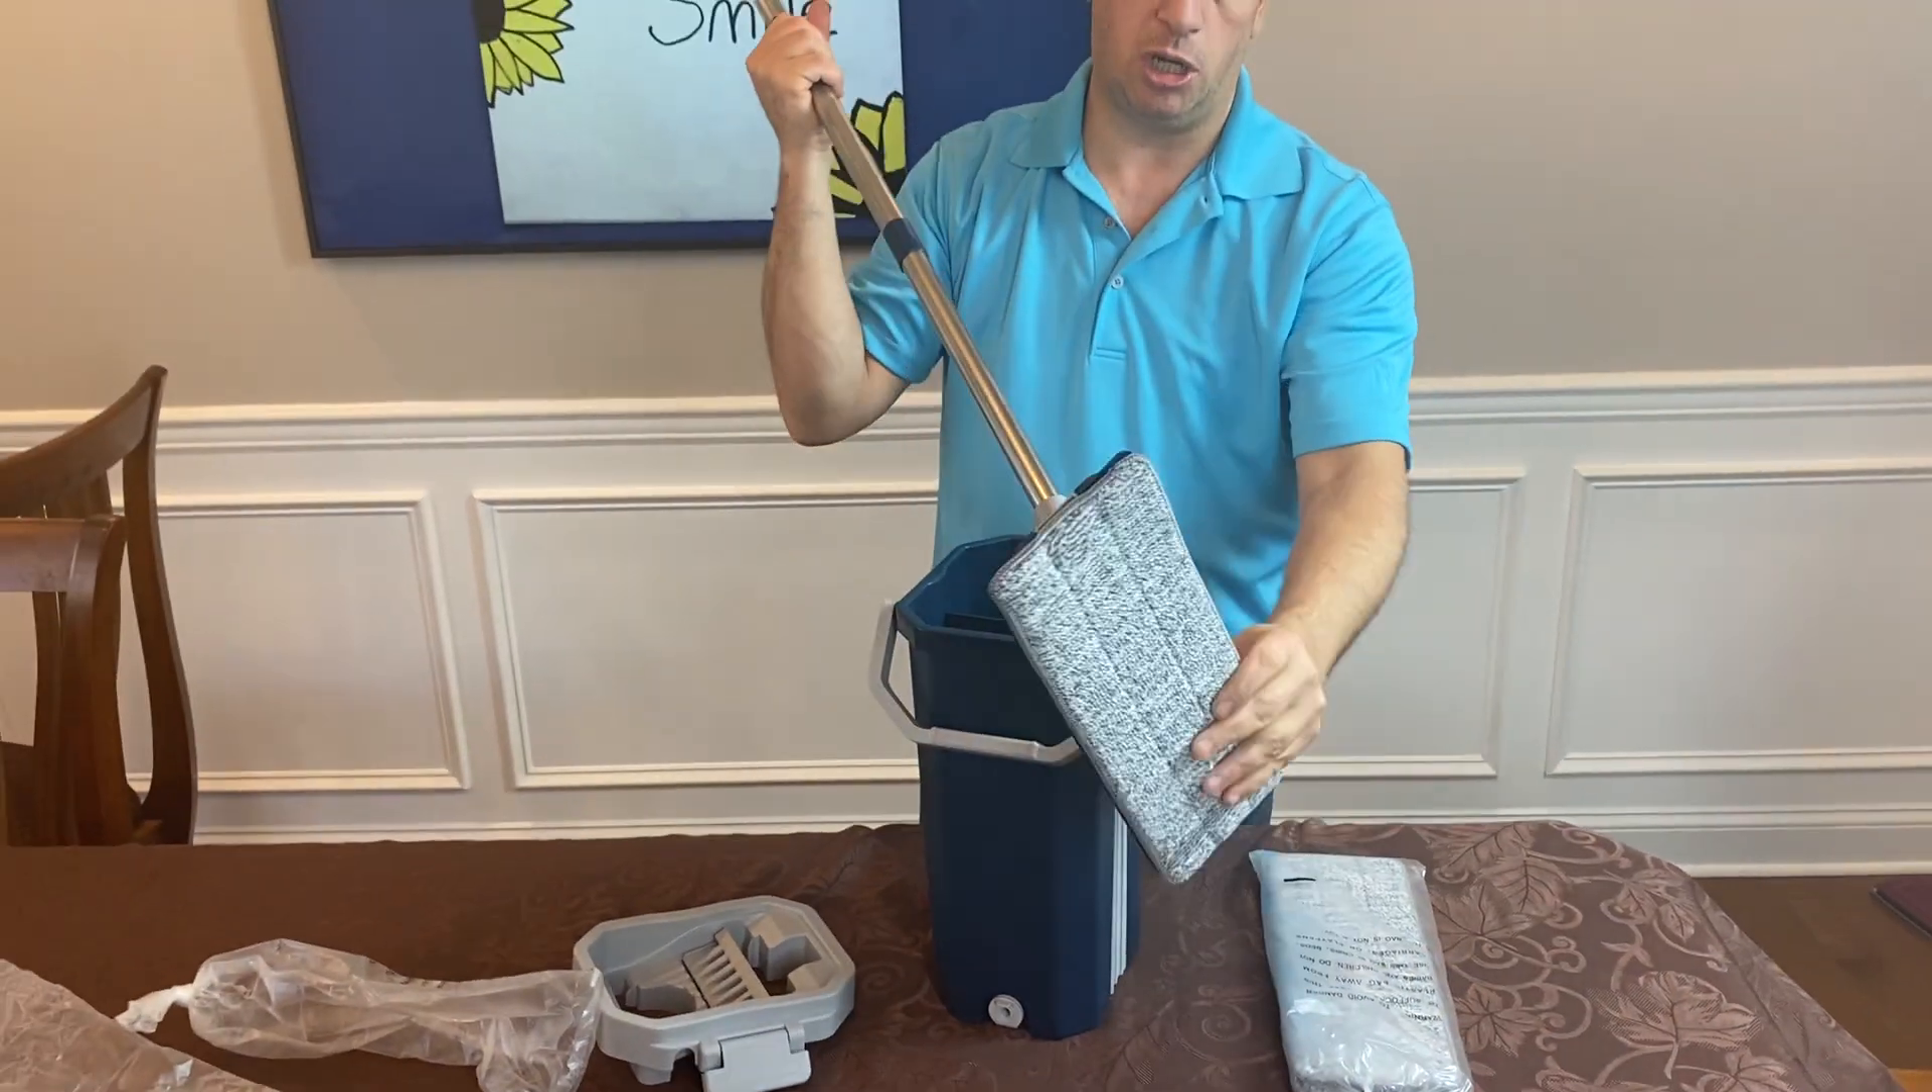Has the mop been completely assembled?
Yes.